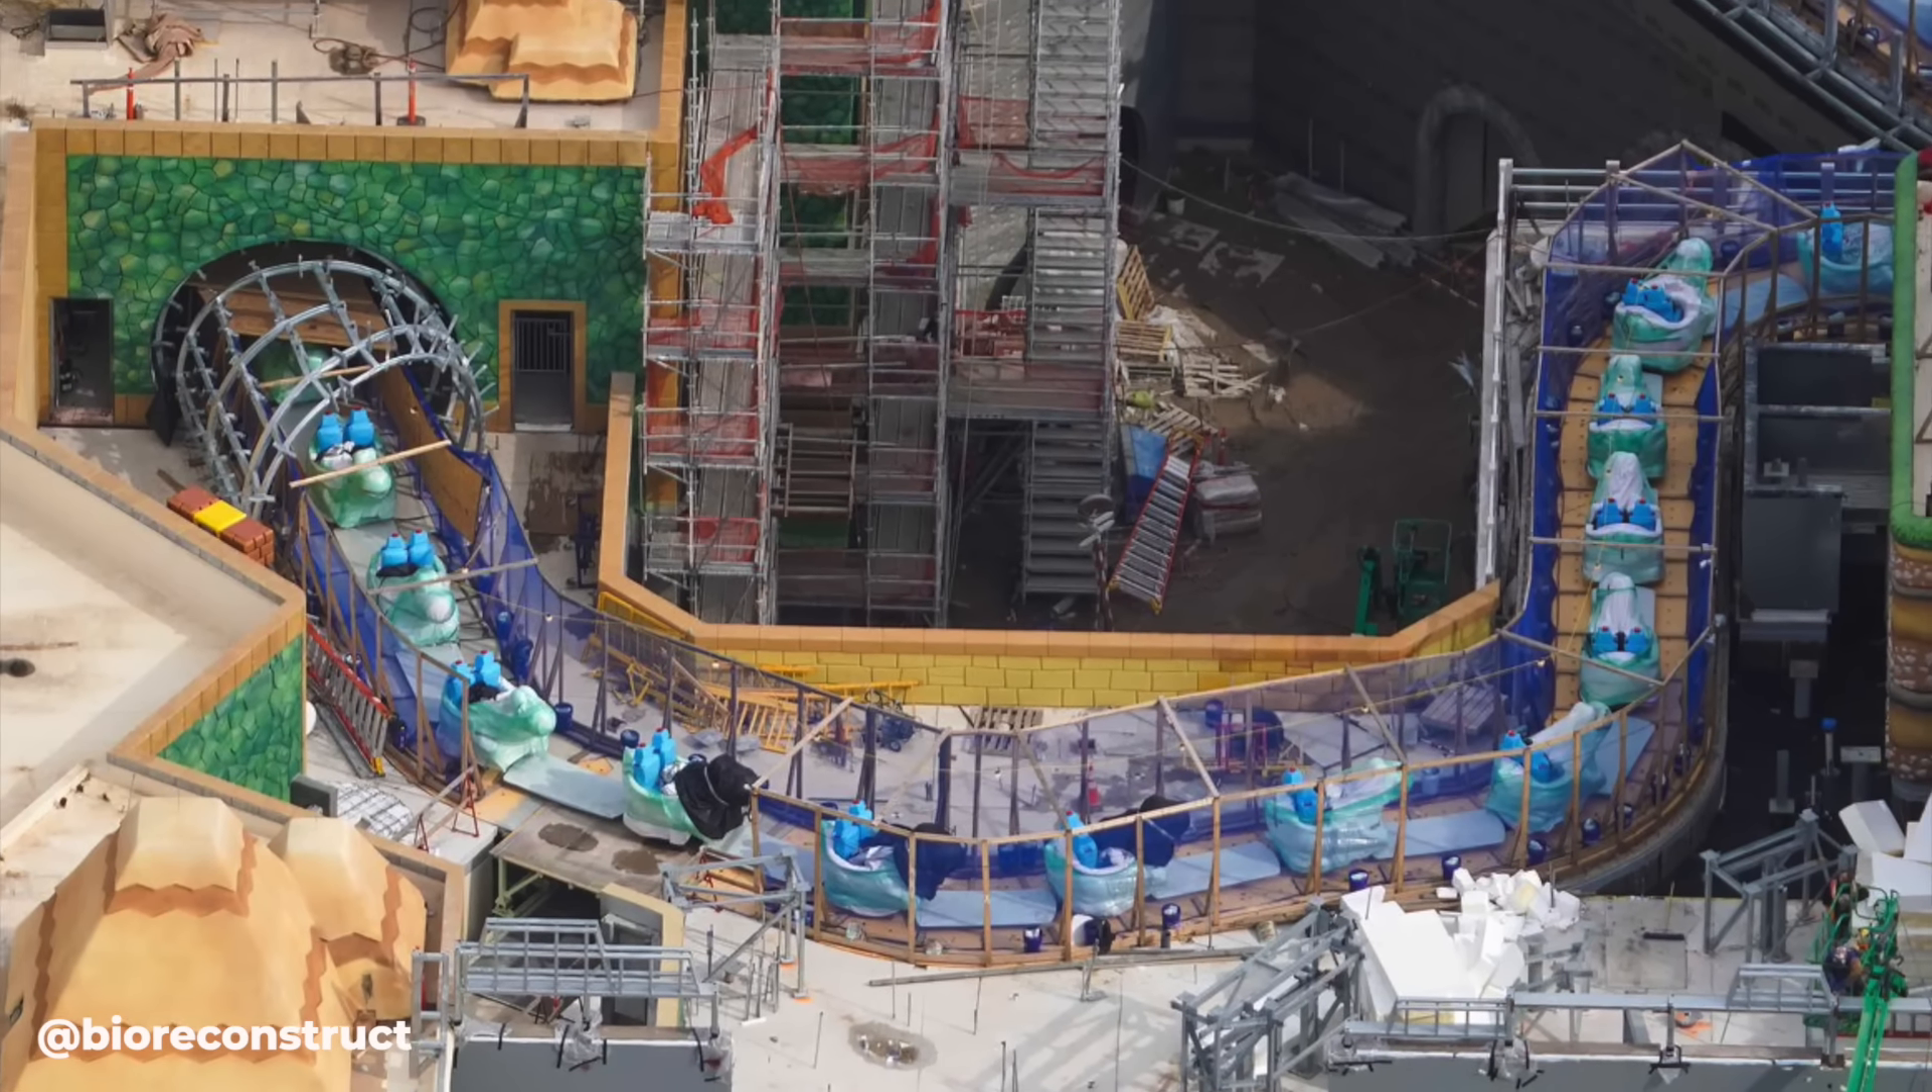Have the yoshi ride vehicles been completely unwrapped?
No.